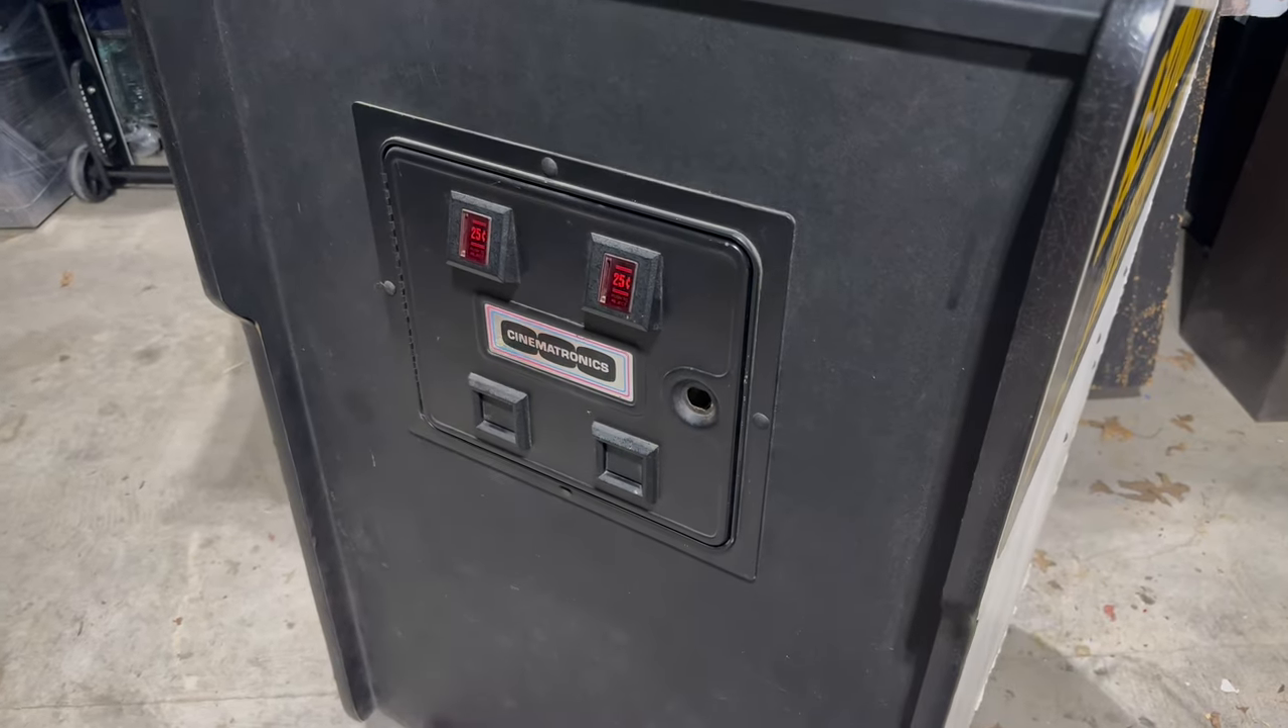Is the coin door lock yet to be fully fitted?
Yes.